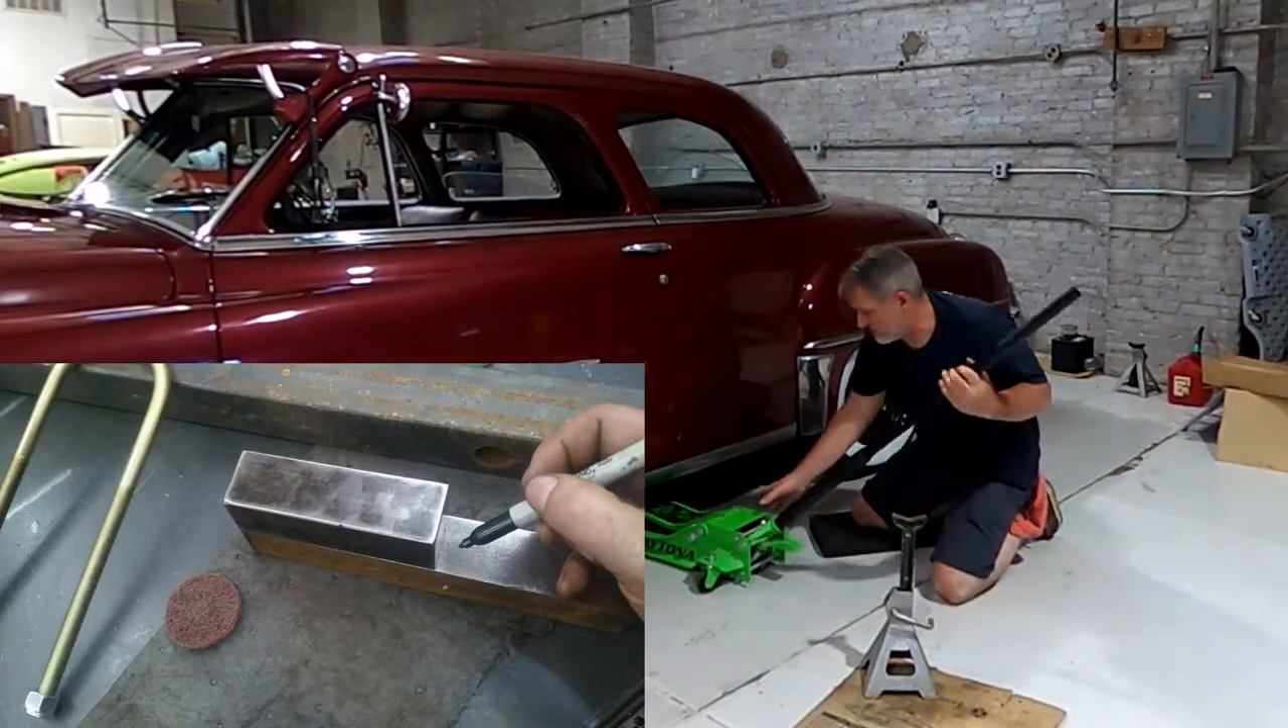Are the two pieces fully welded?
No.